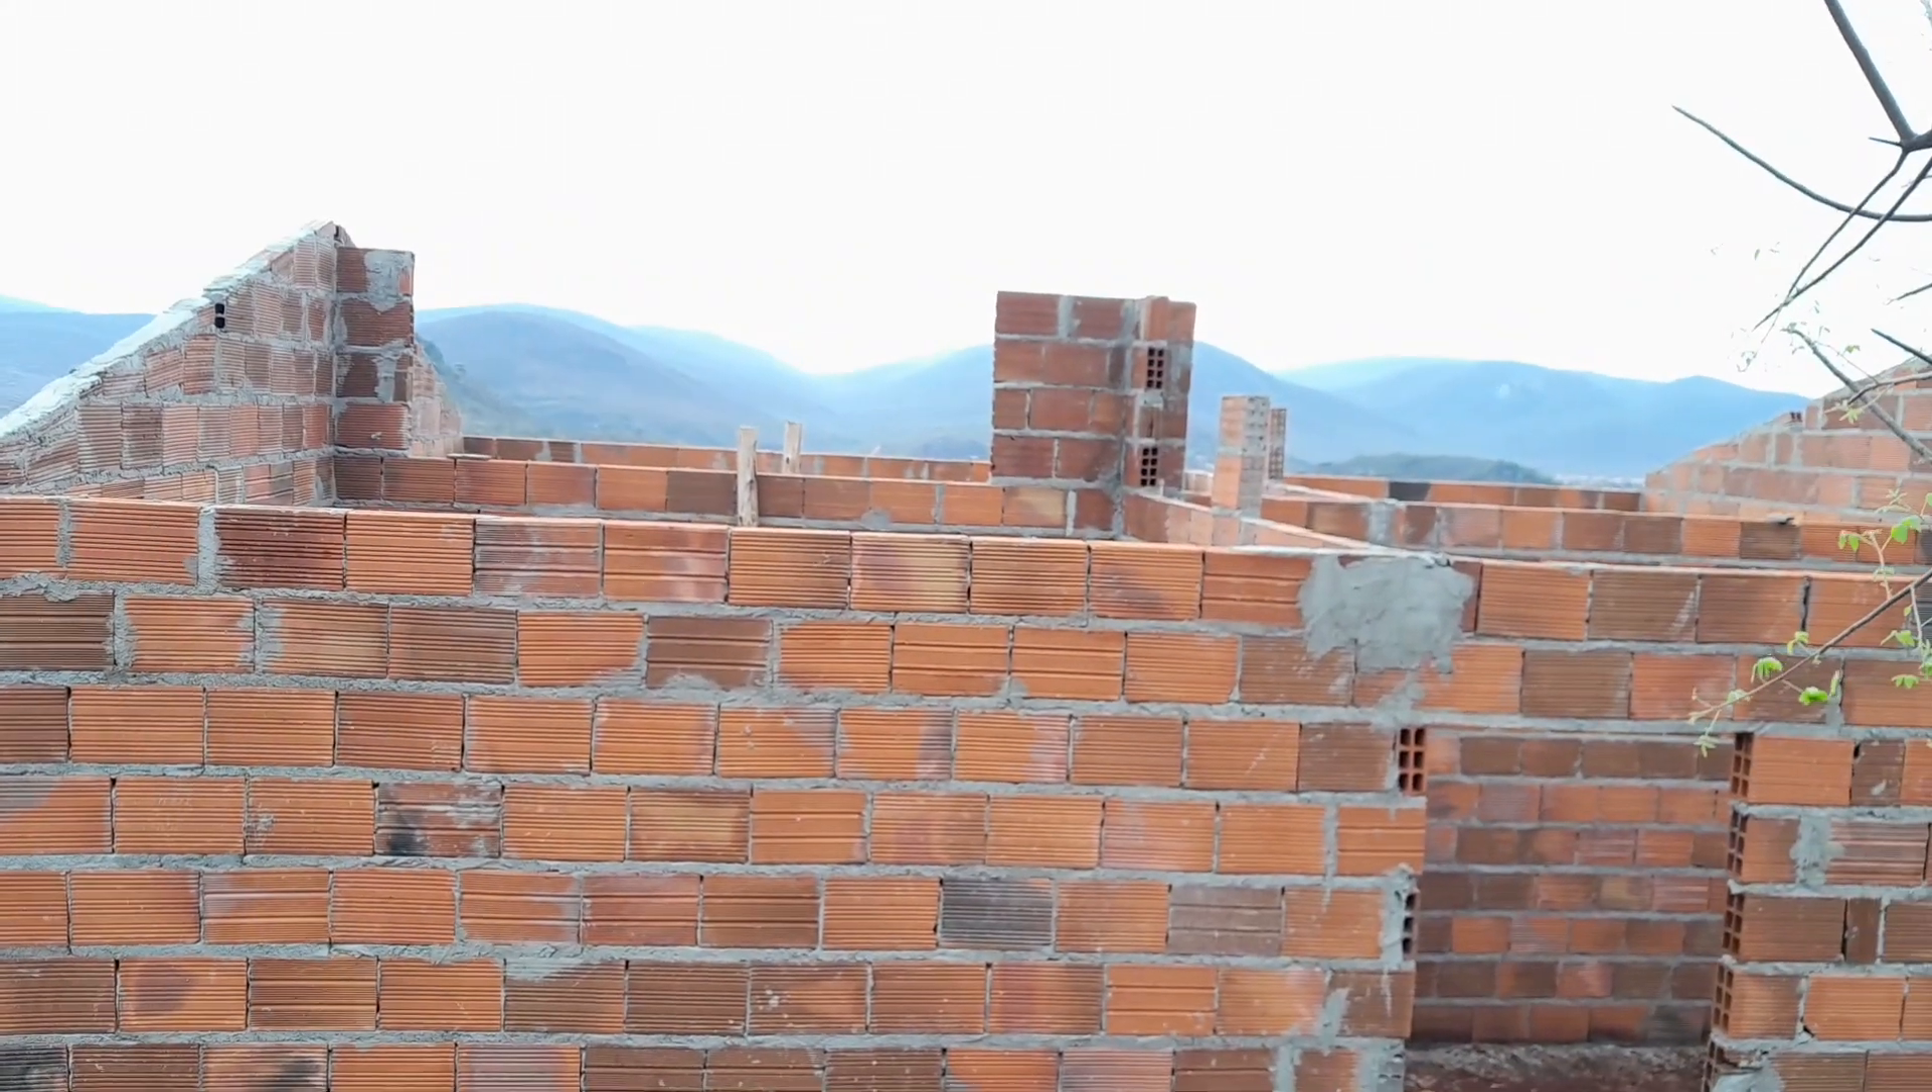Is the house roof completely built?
No.